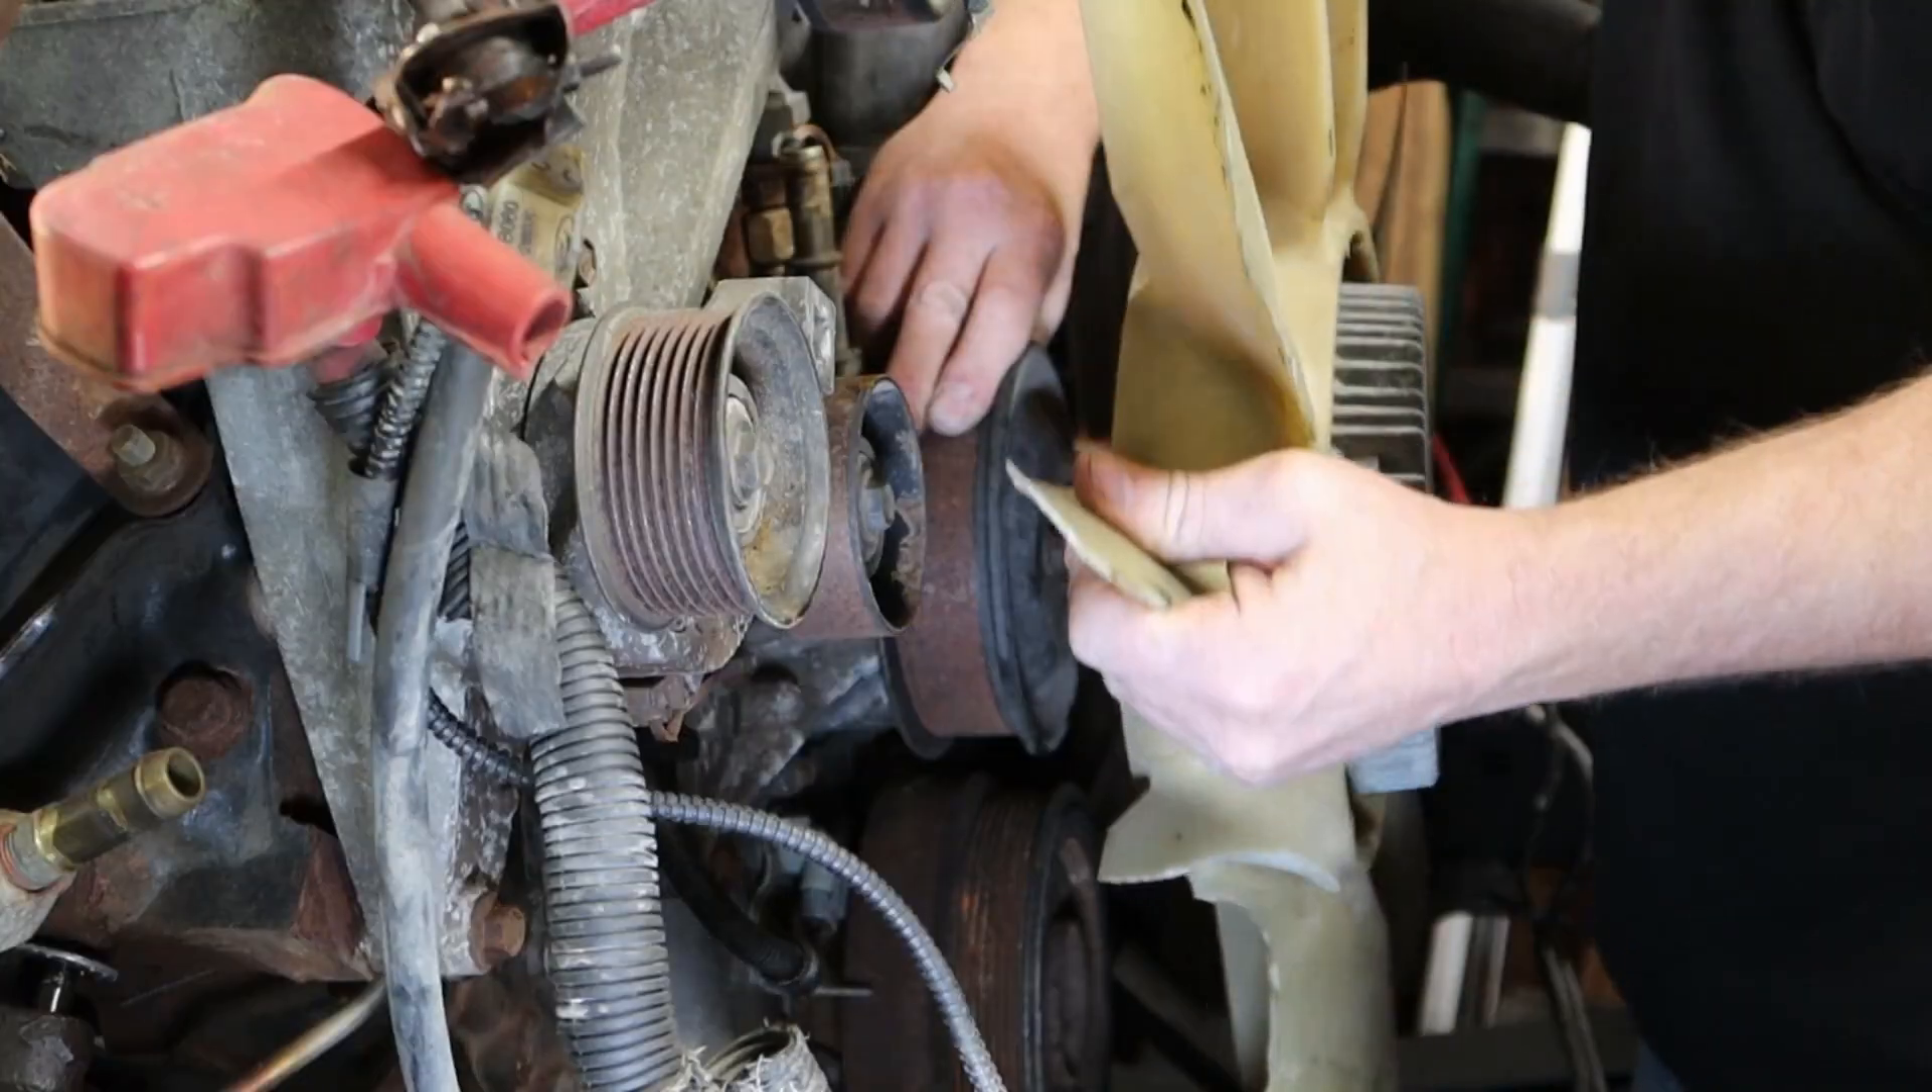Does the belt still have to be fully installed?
Yes.